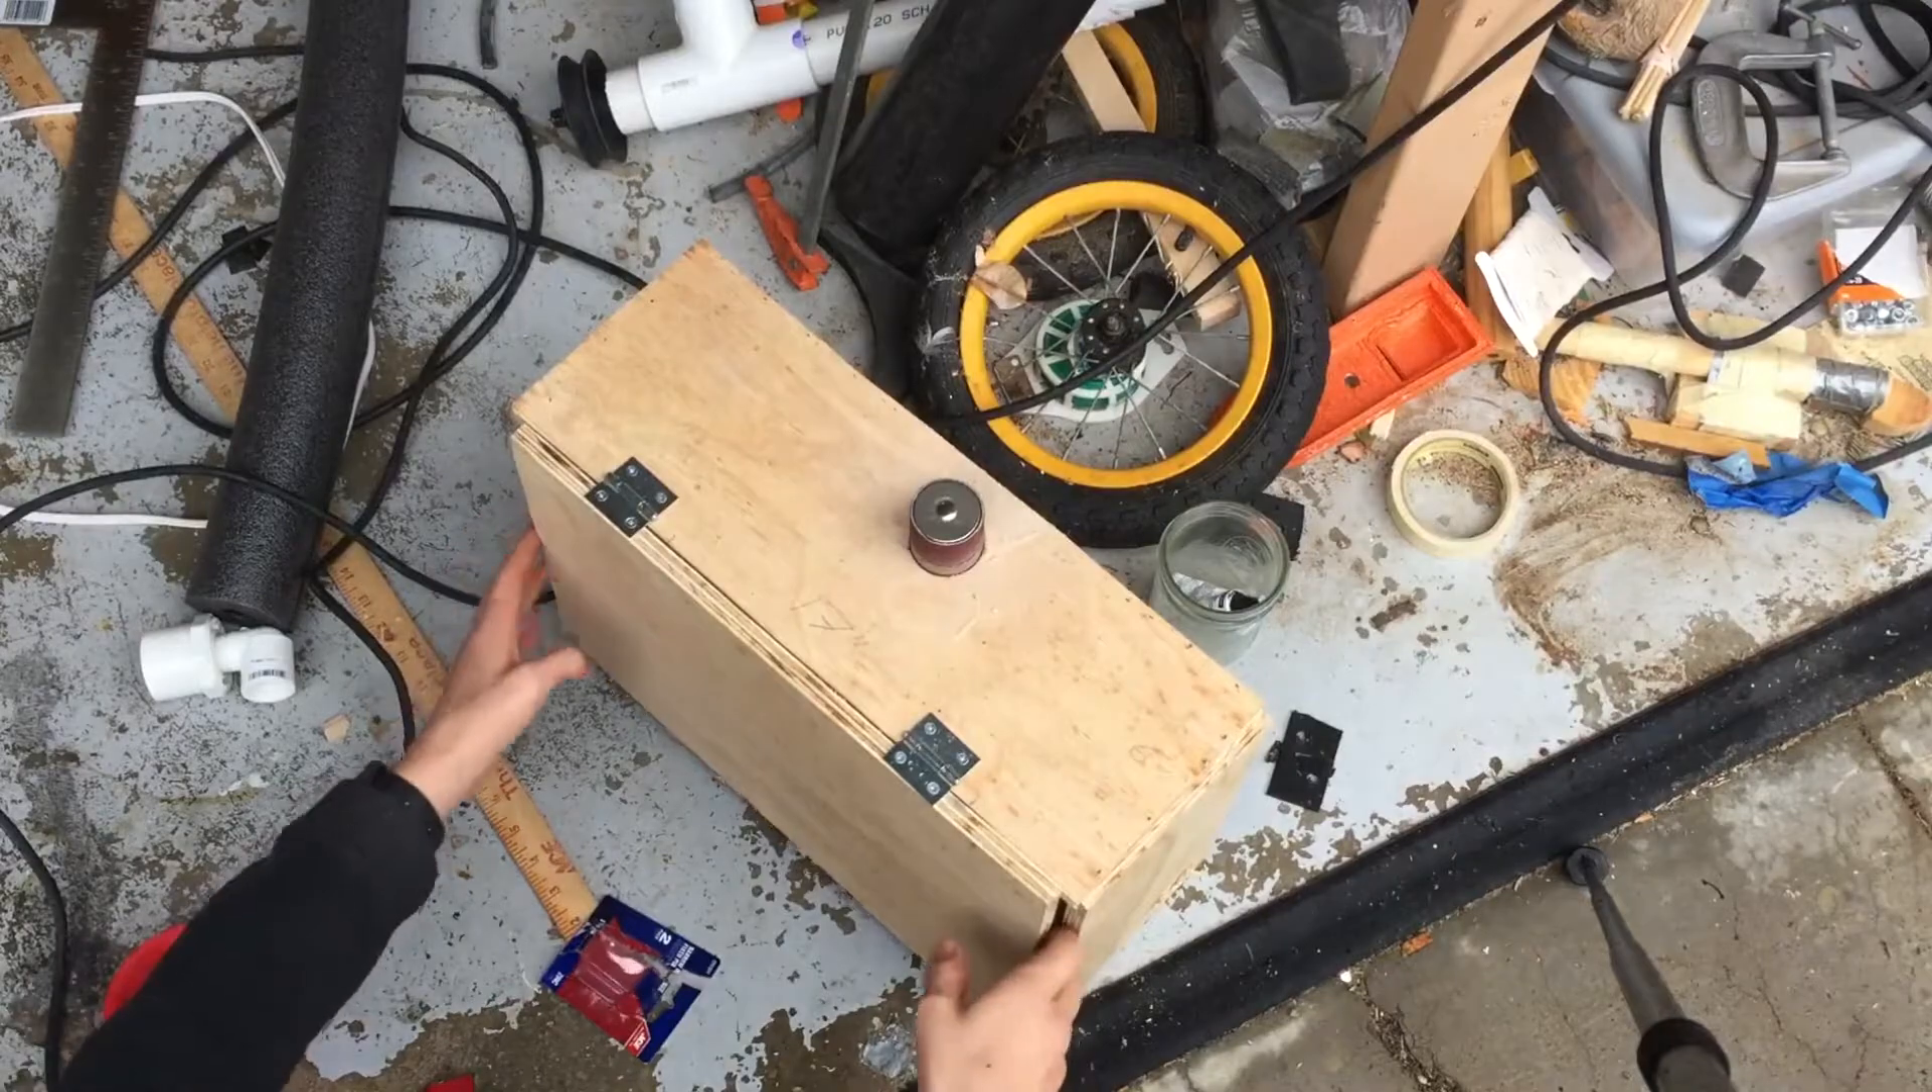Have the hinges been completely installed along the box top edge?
Yes.